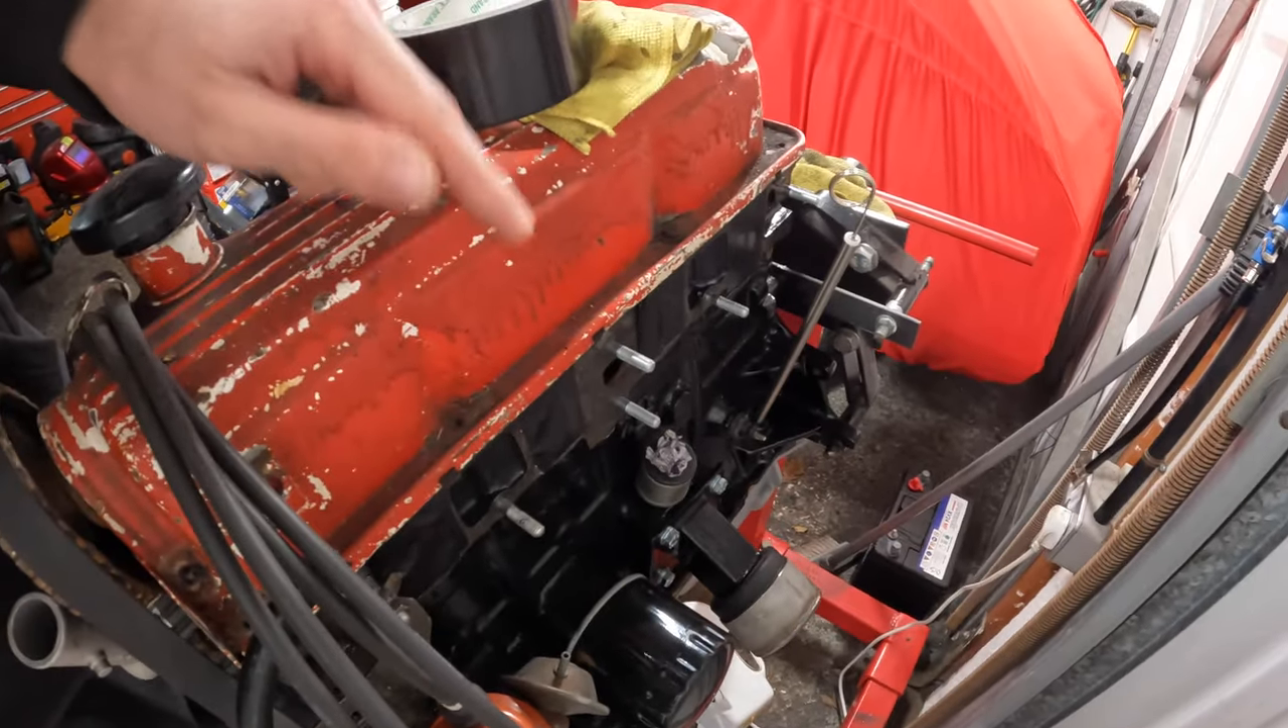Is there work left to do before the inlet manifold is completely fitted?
Yes.